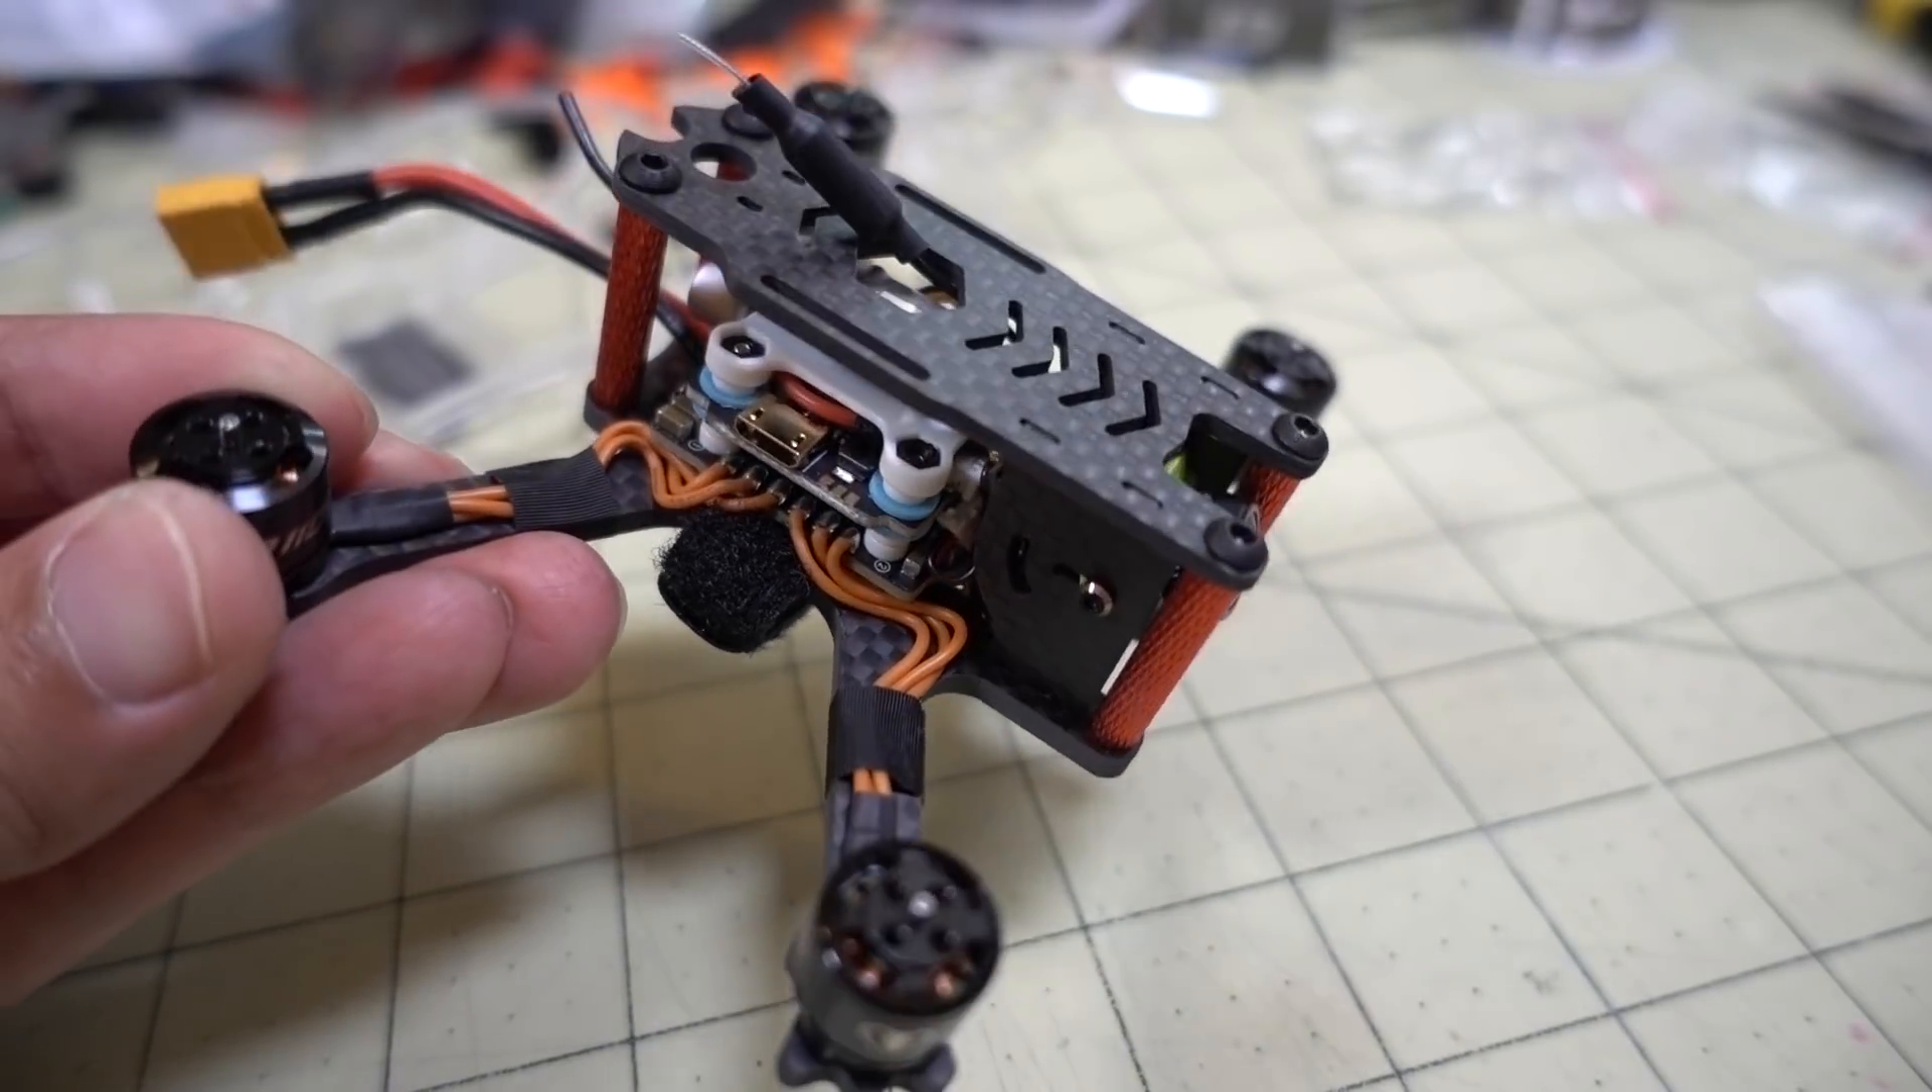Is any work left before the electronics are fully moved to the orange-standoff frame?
No.